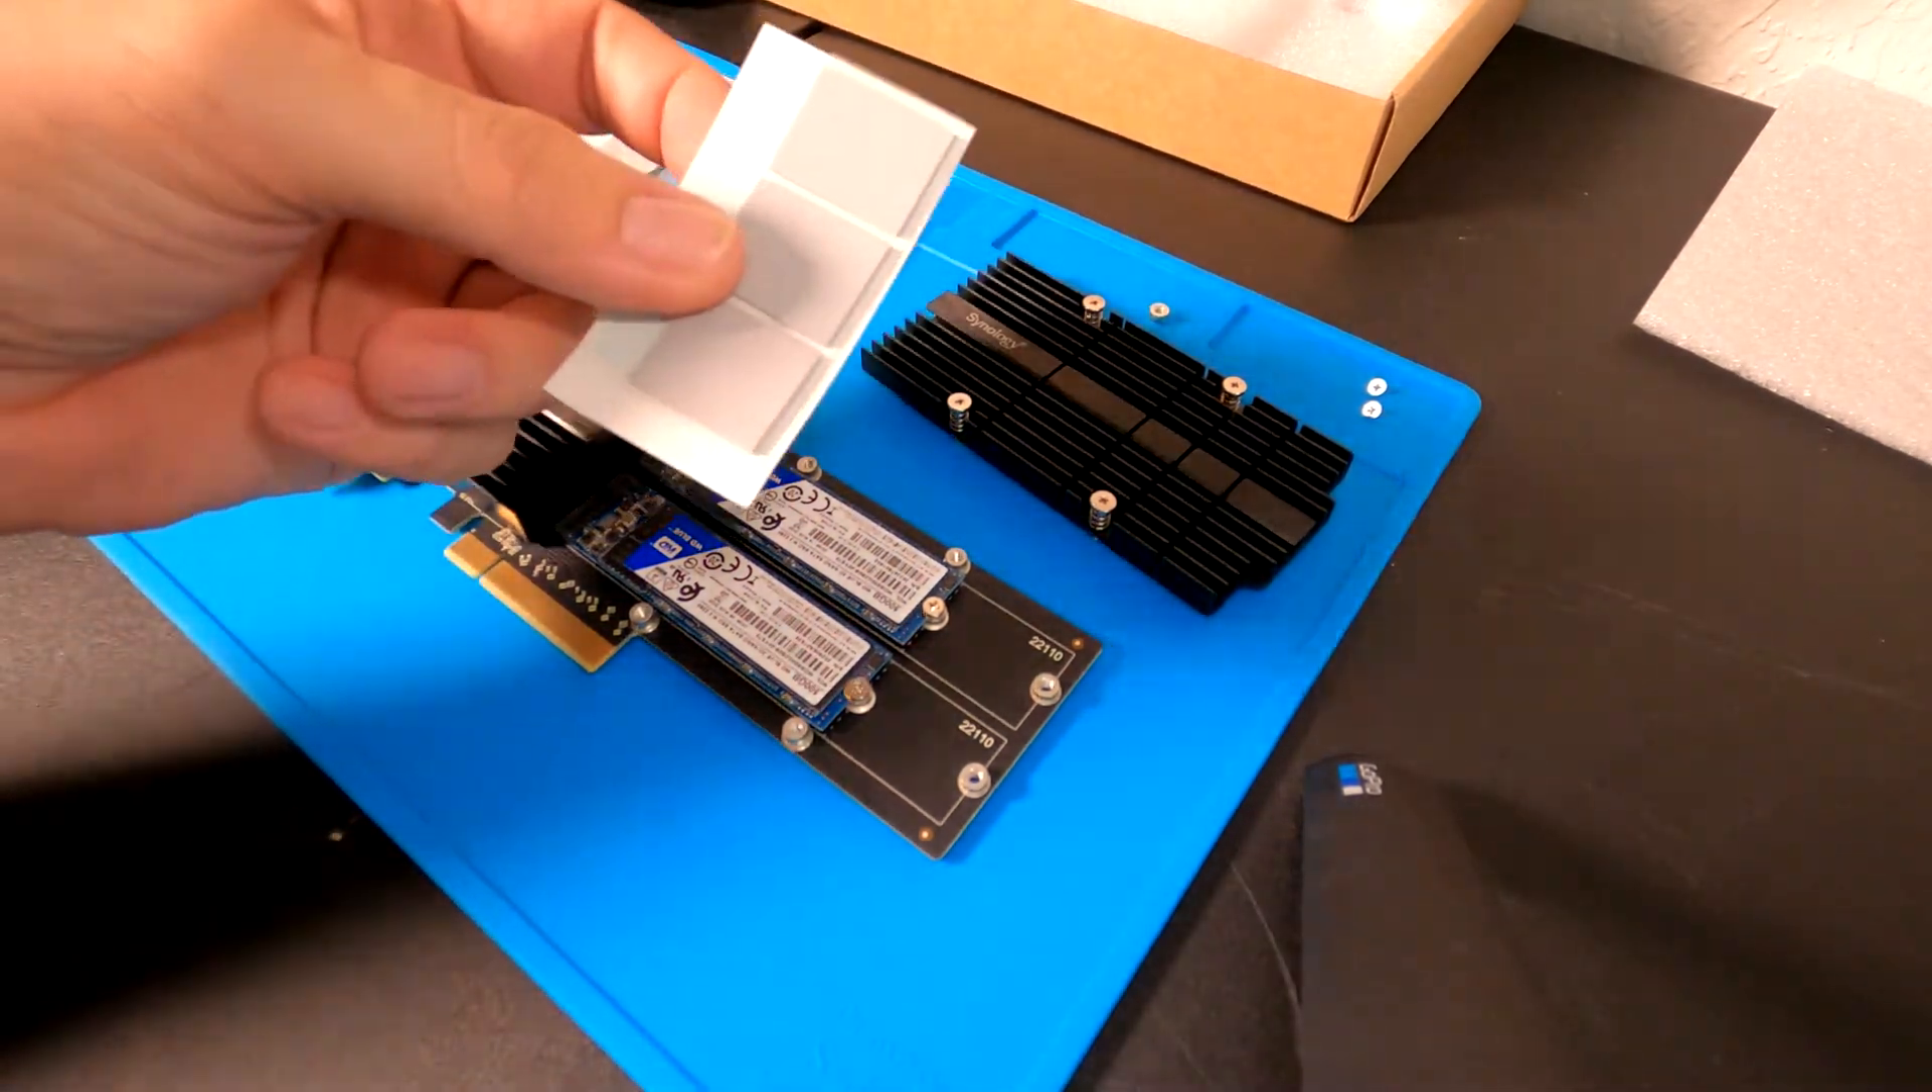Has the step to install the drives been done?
Yes.